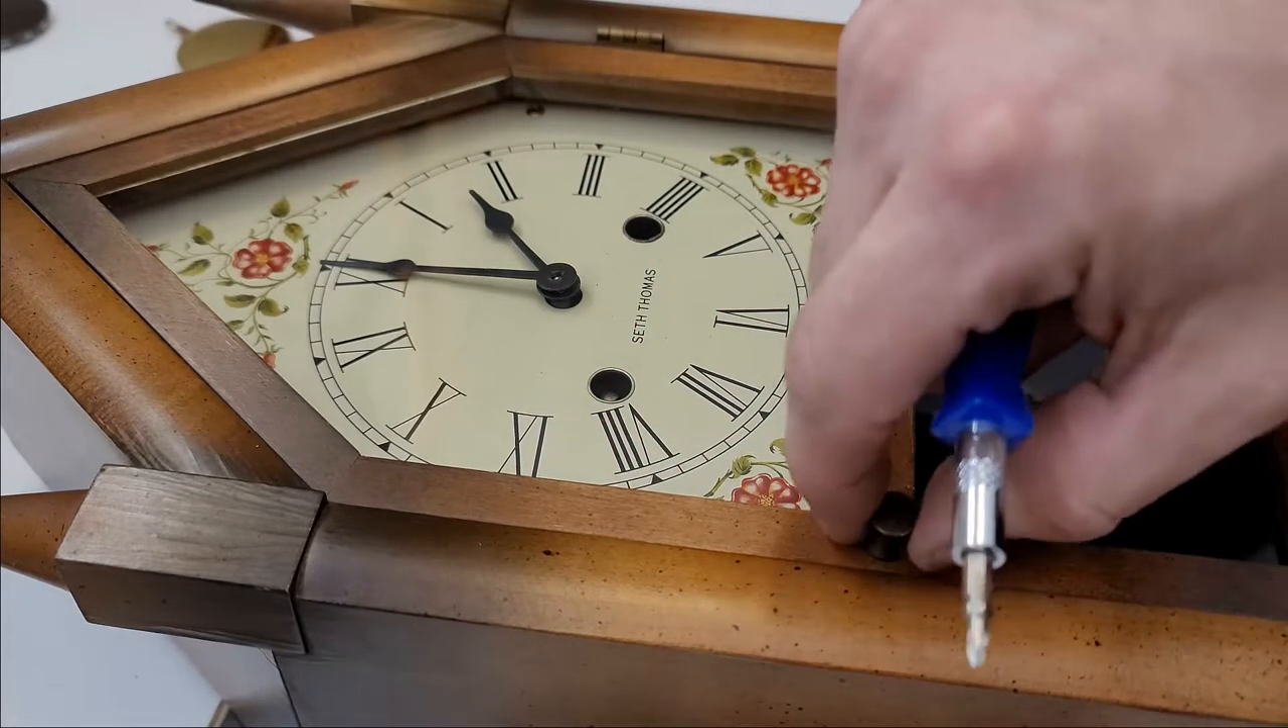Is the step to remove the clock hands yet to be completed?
Yes.